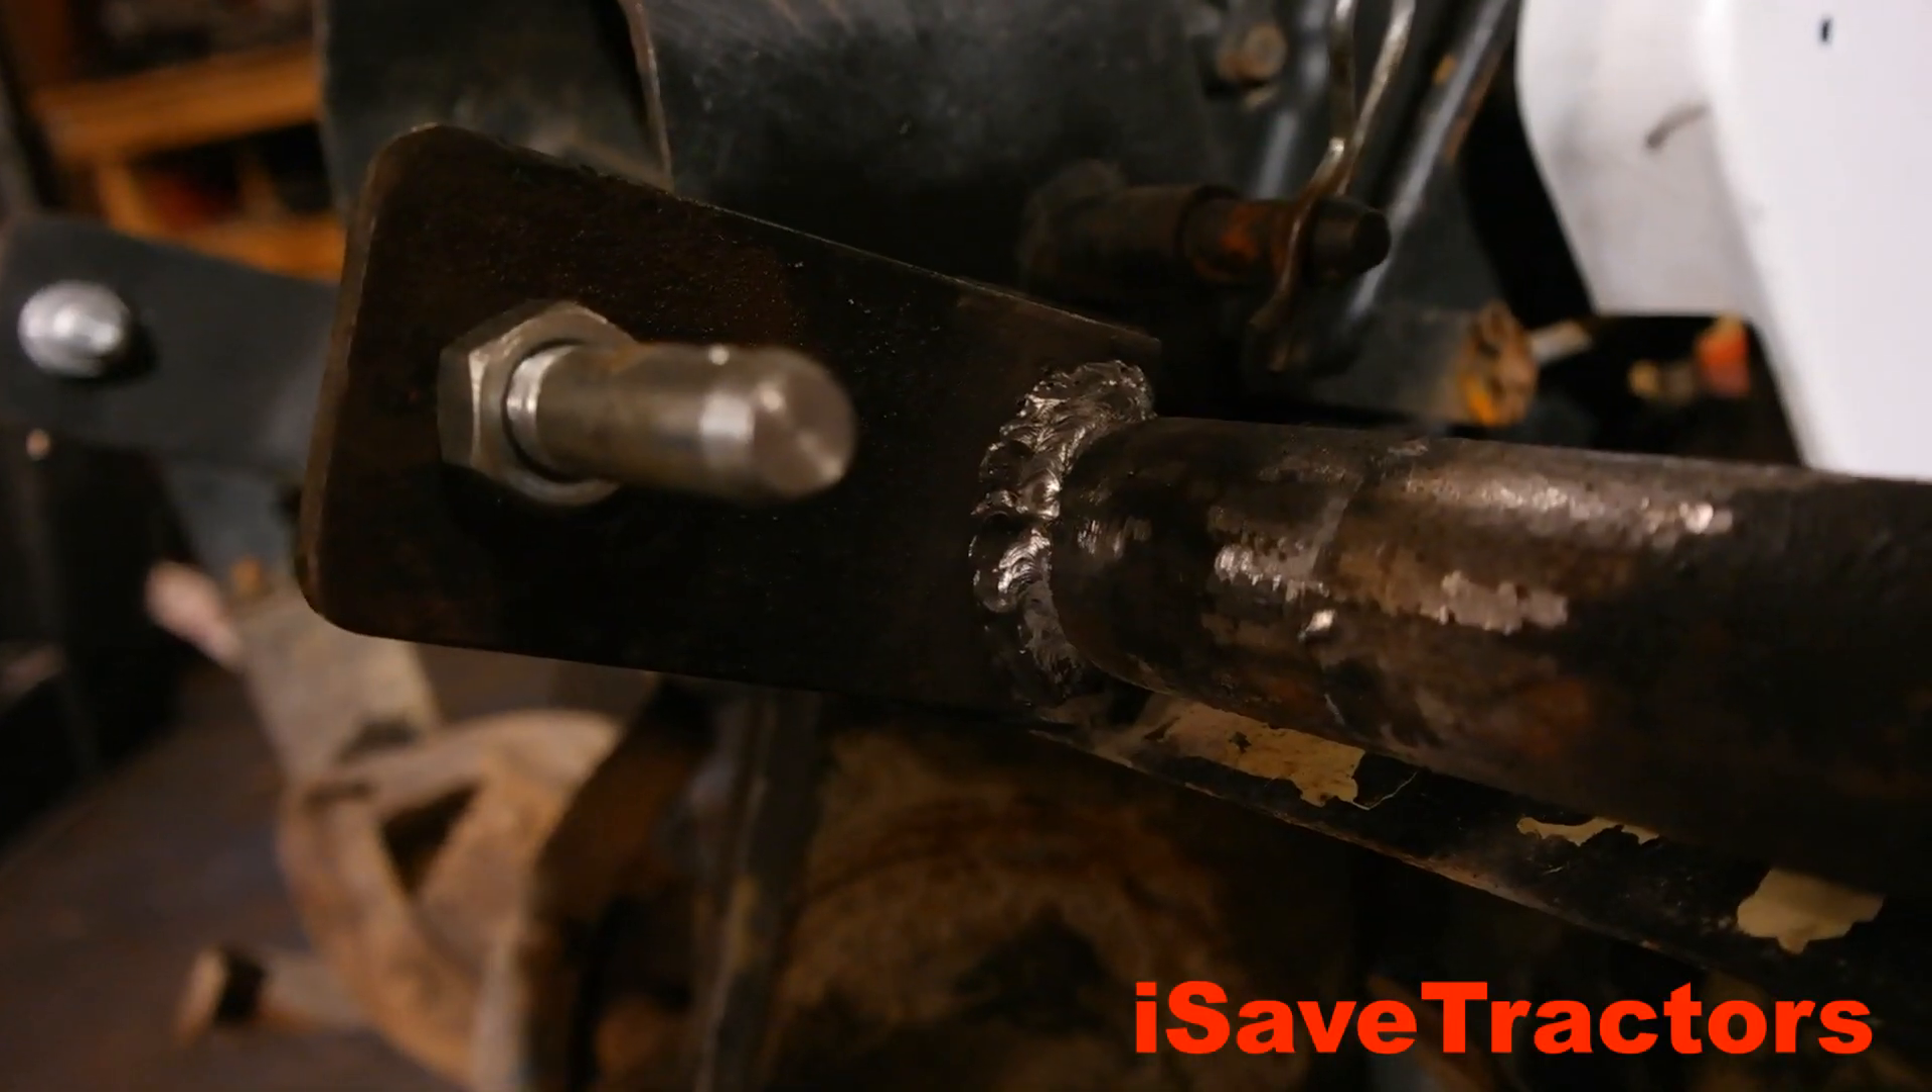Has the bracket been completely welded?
Yes.